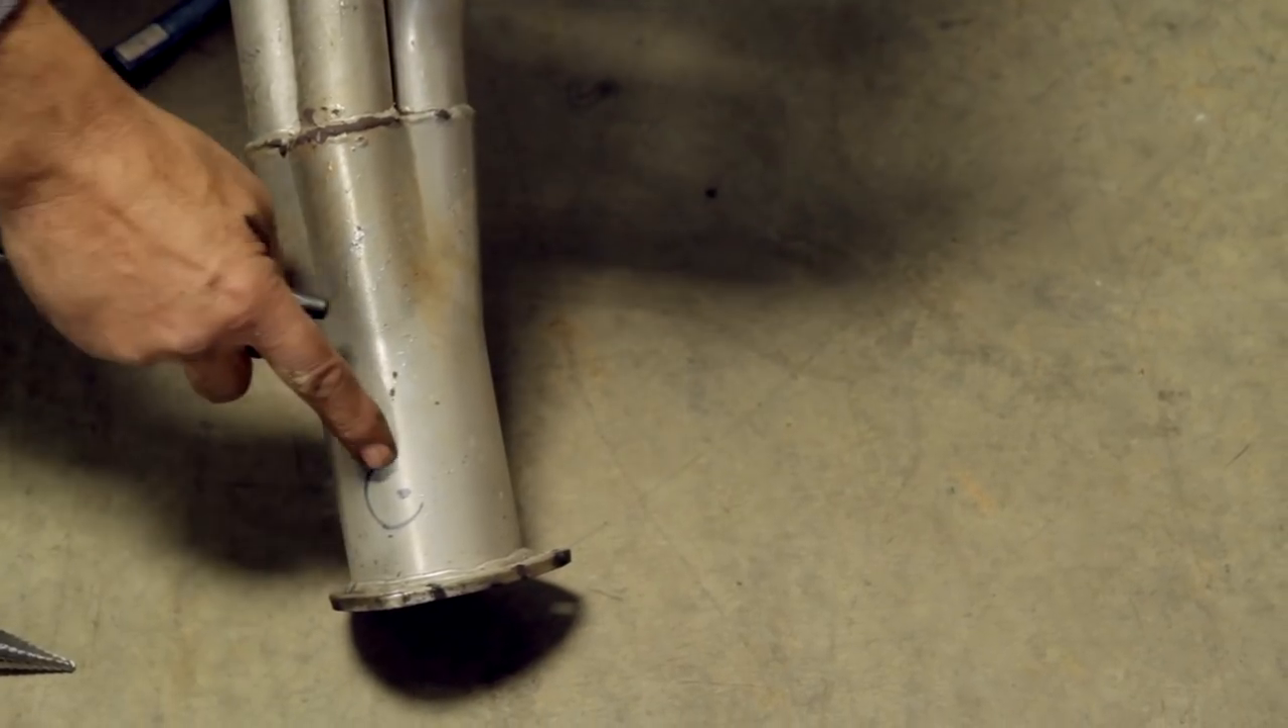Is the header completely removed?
Yes.